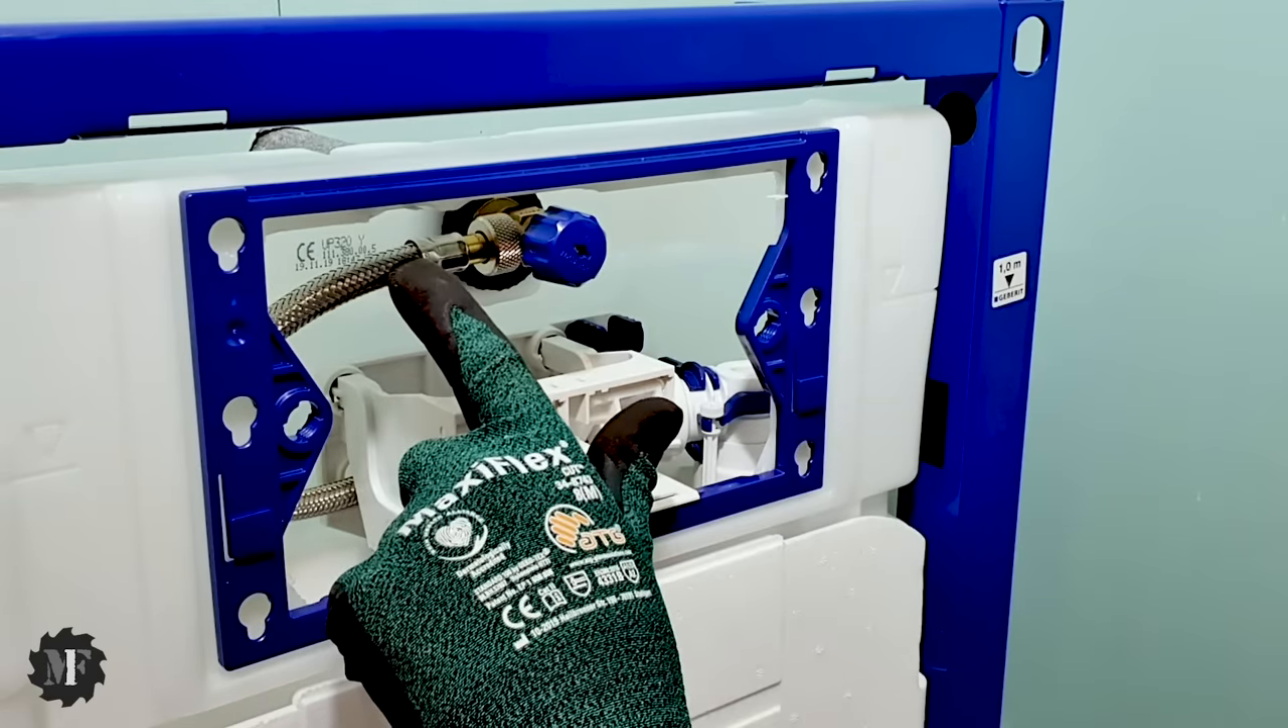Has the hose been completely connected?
Yes.